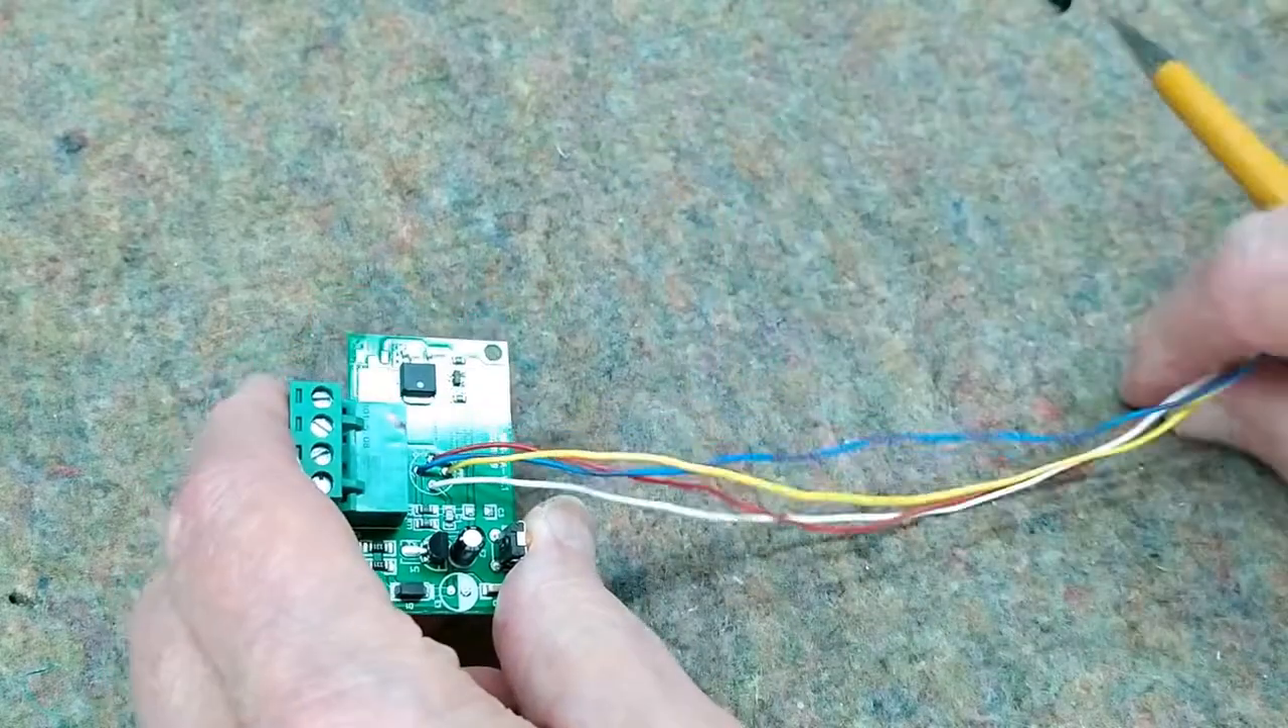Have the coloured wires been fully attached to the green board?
Yes.